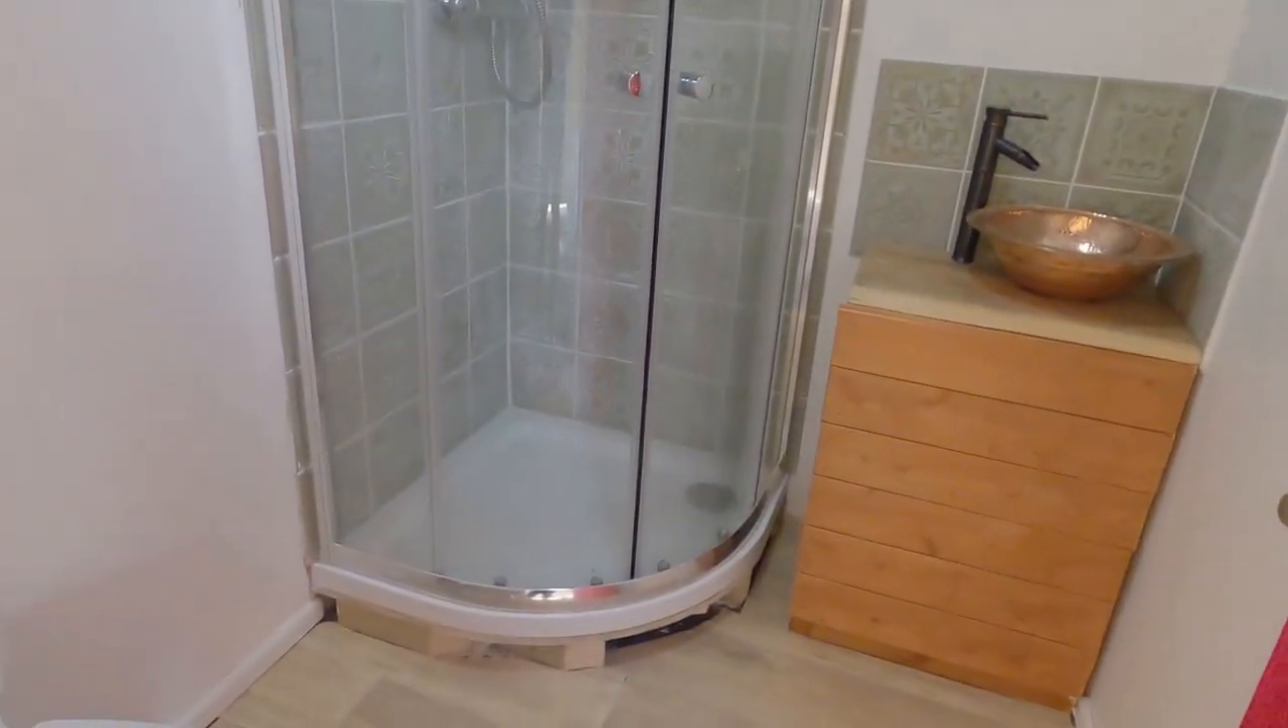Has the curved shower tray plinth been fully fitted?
No.